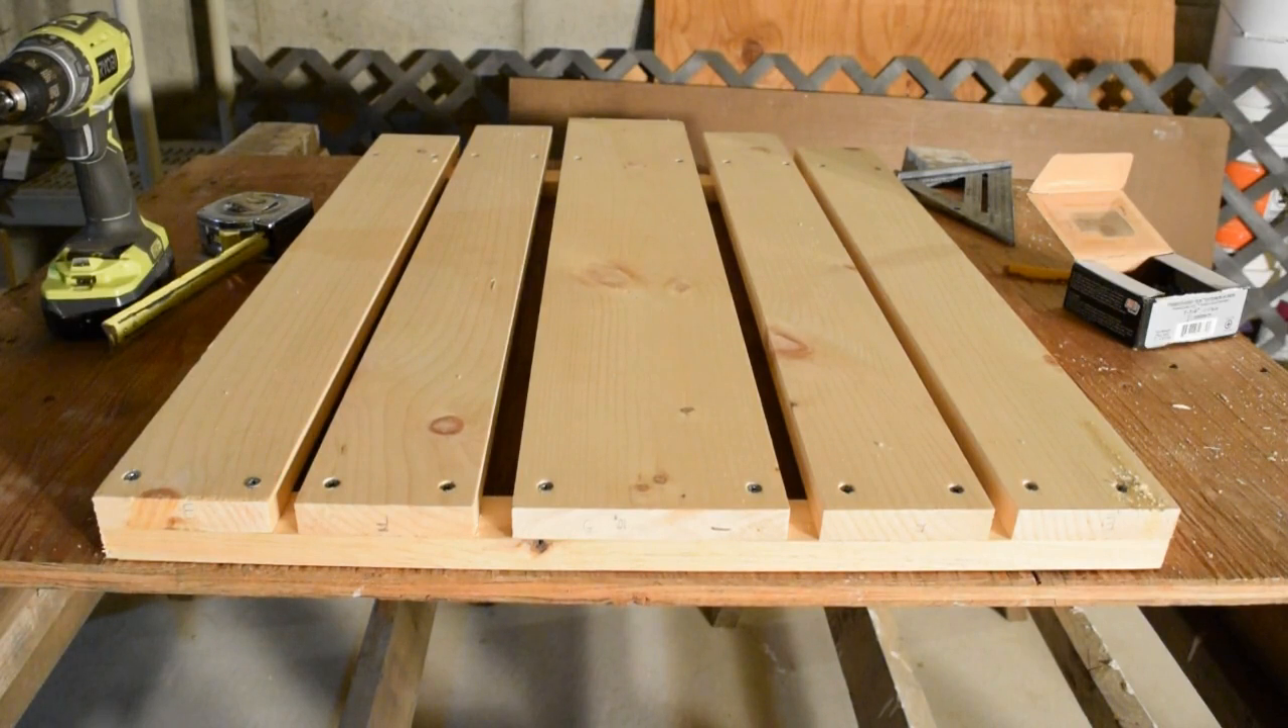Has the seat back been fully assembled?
Yes.